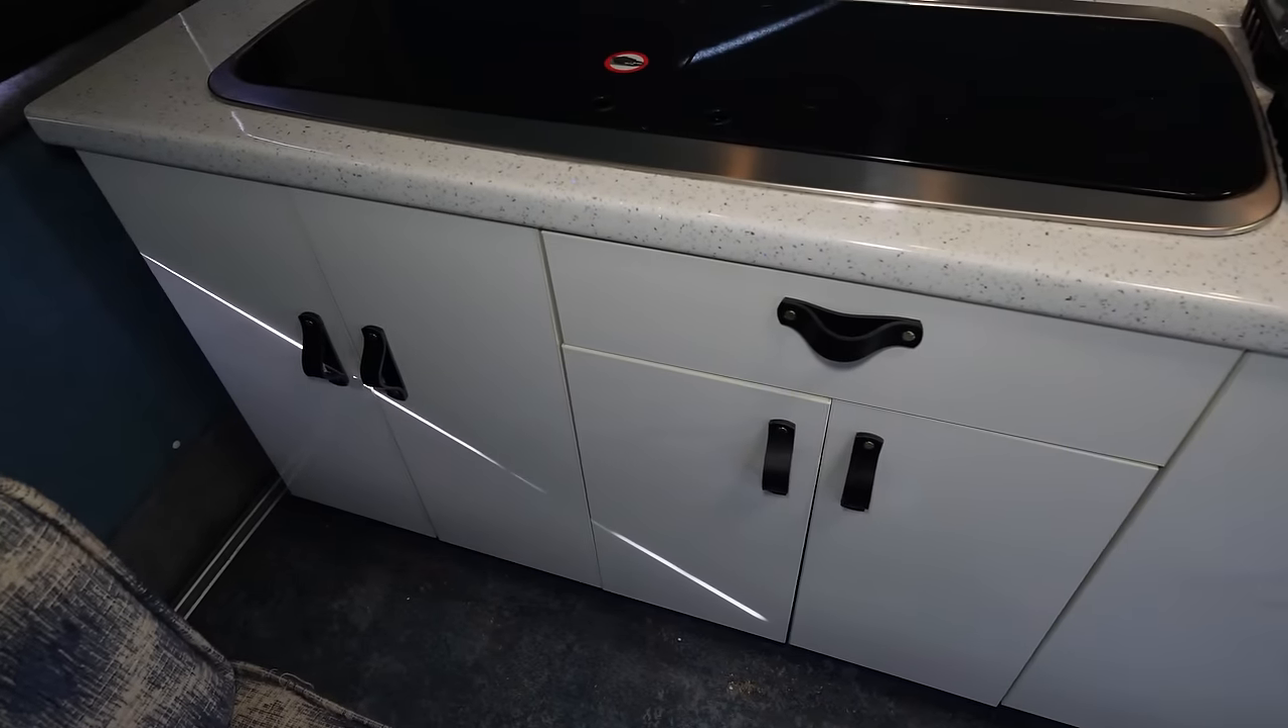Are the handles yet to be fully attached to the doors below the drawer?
No.